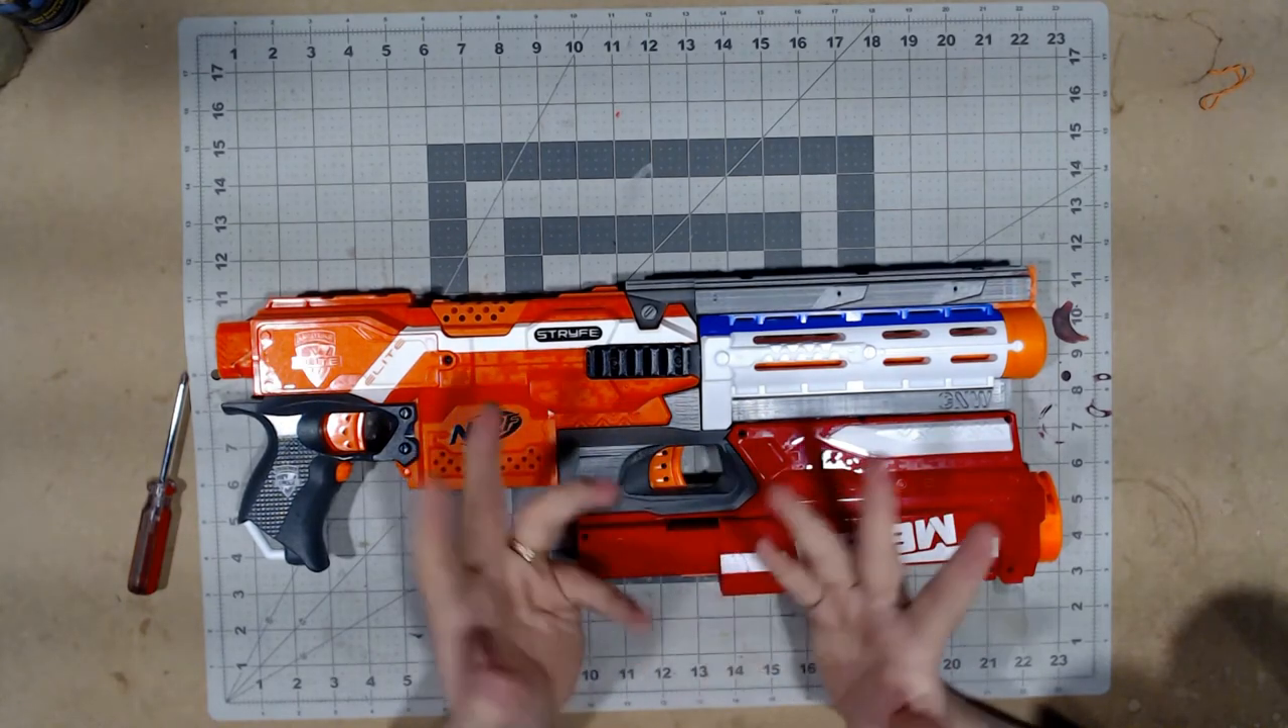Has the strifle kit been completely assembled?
Yes.